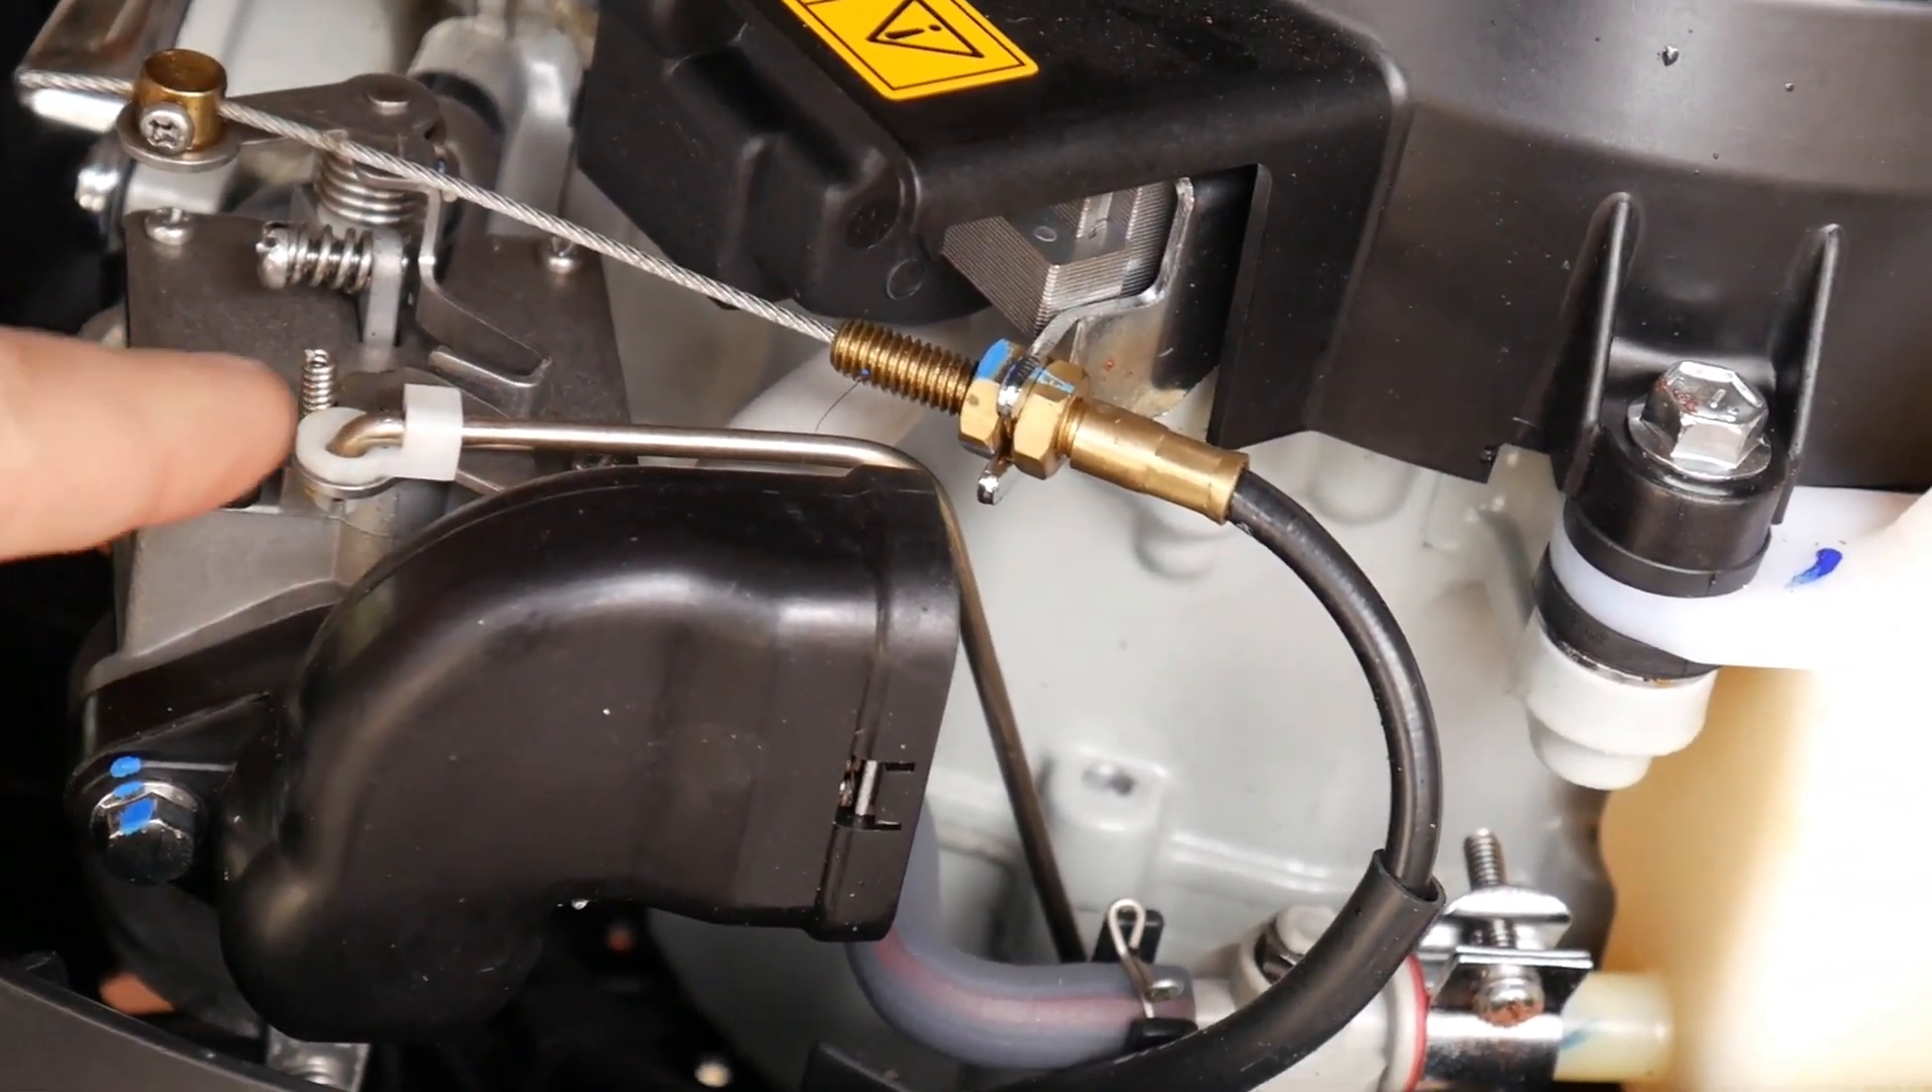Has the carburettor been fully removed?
No.